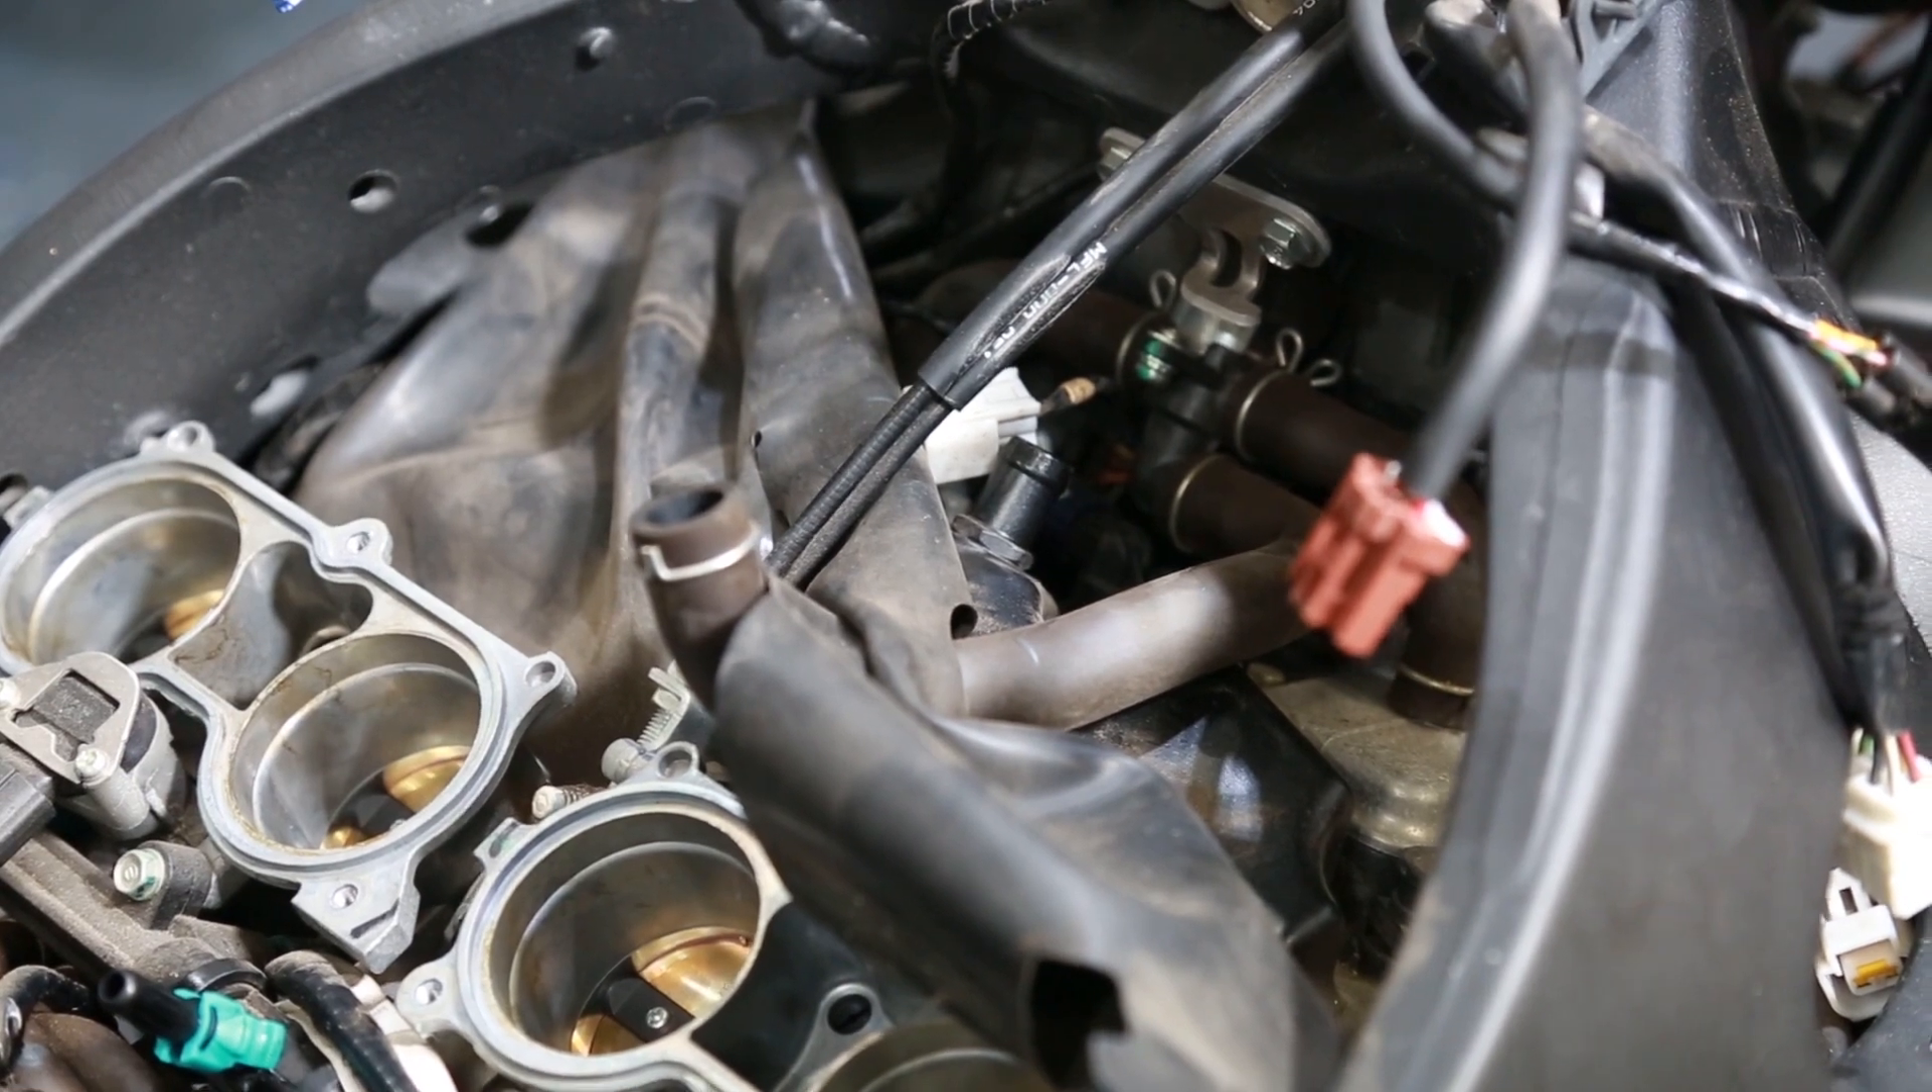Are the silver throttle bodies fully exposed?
Yes.